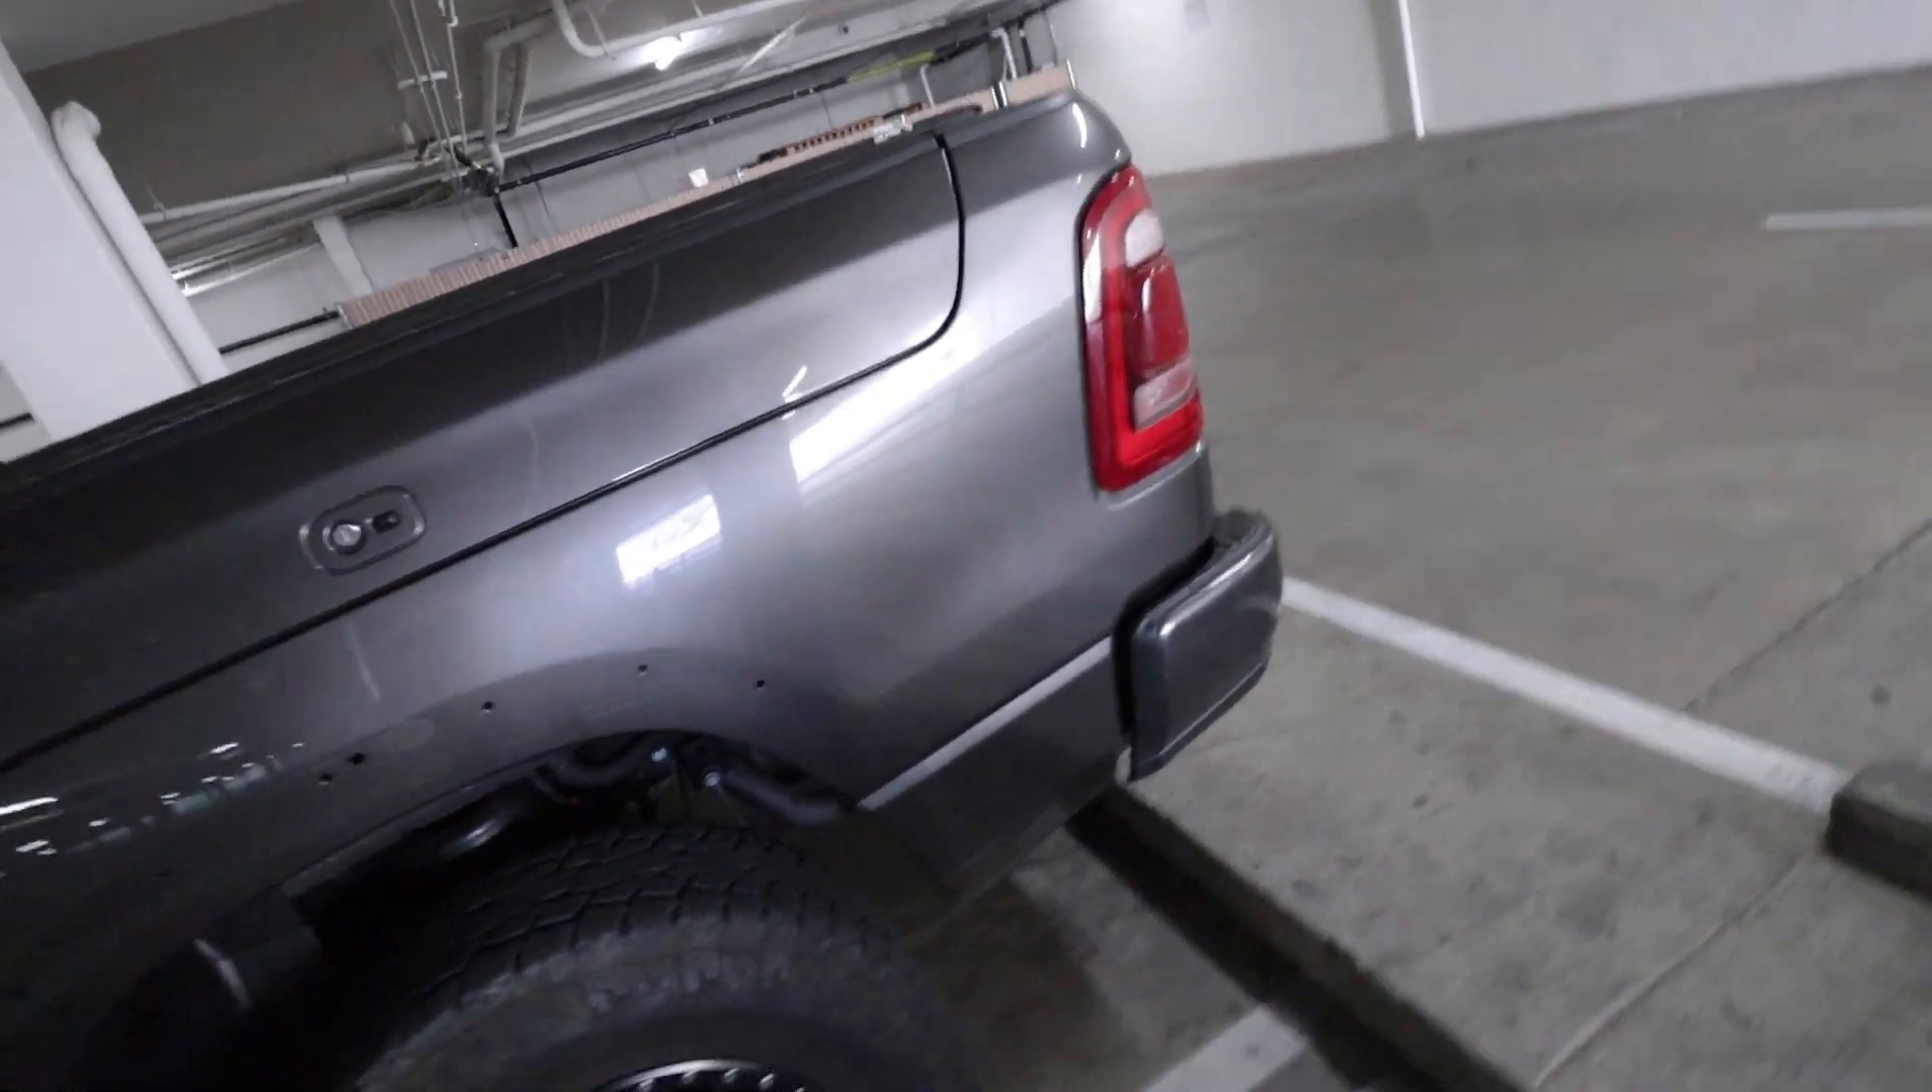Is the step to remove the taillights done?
No.